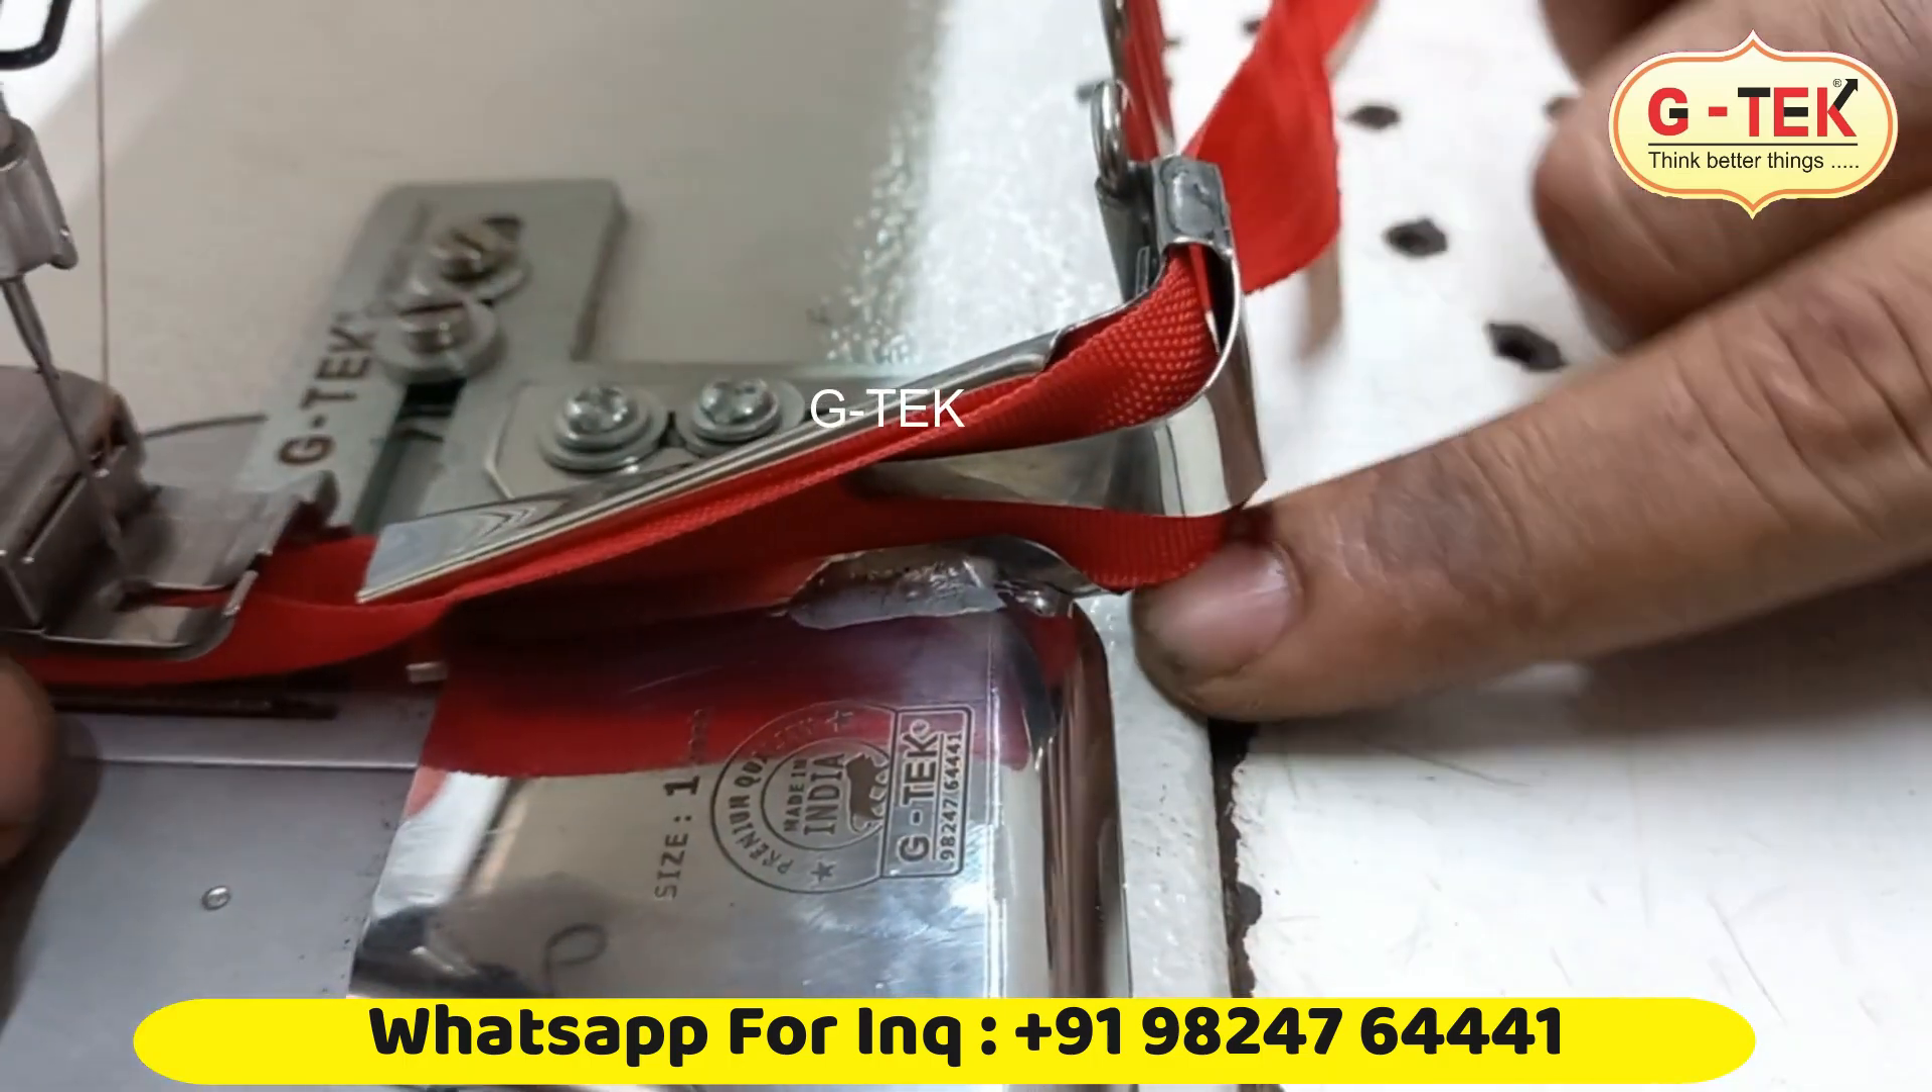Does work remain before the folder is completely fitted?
No.